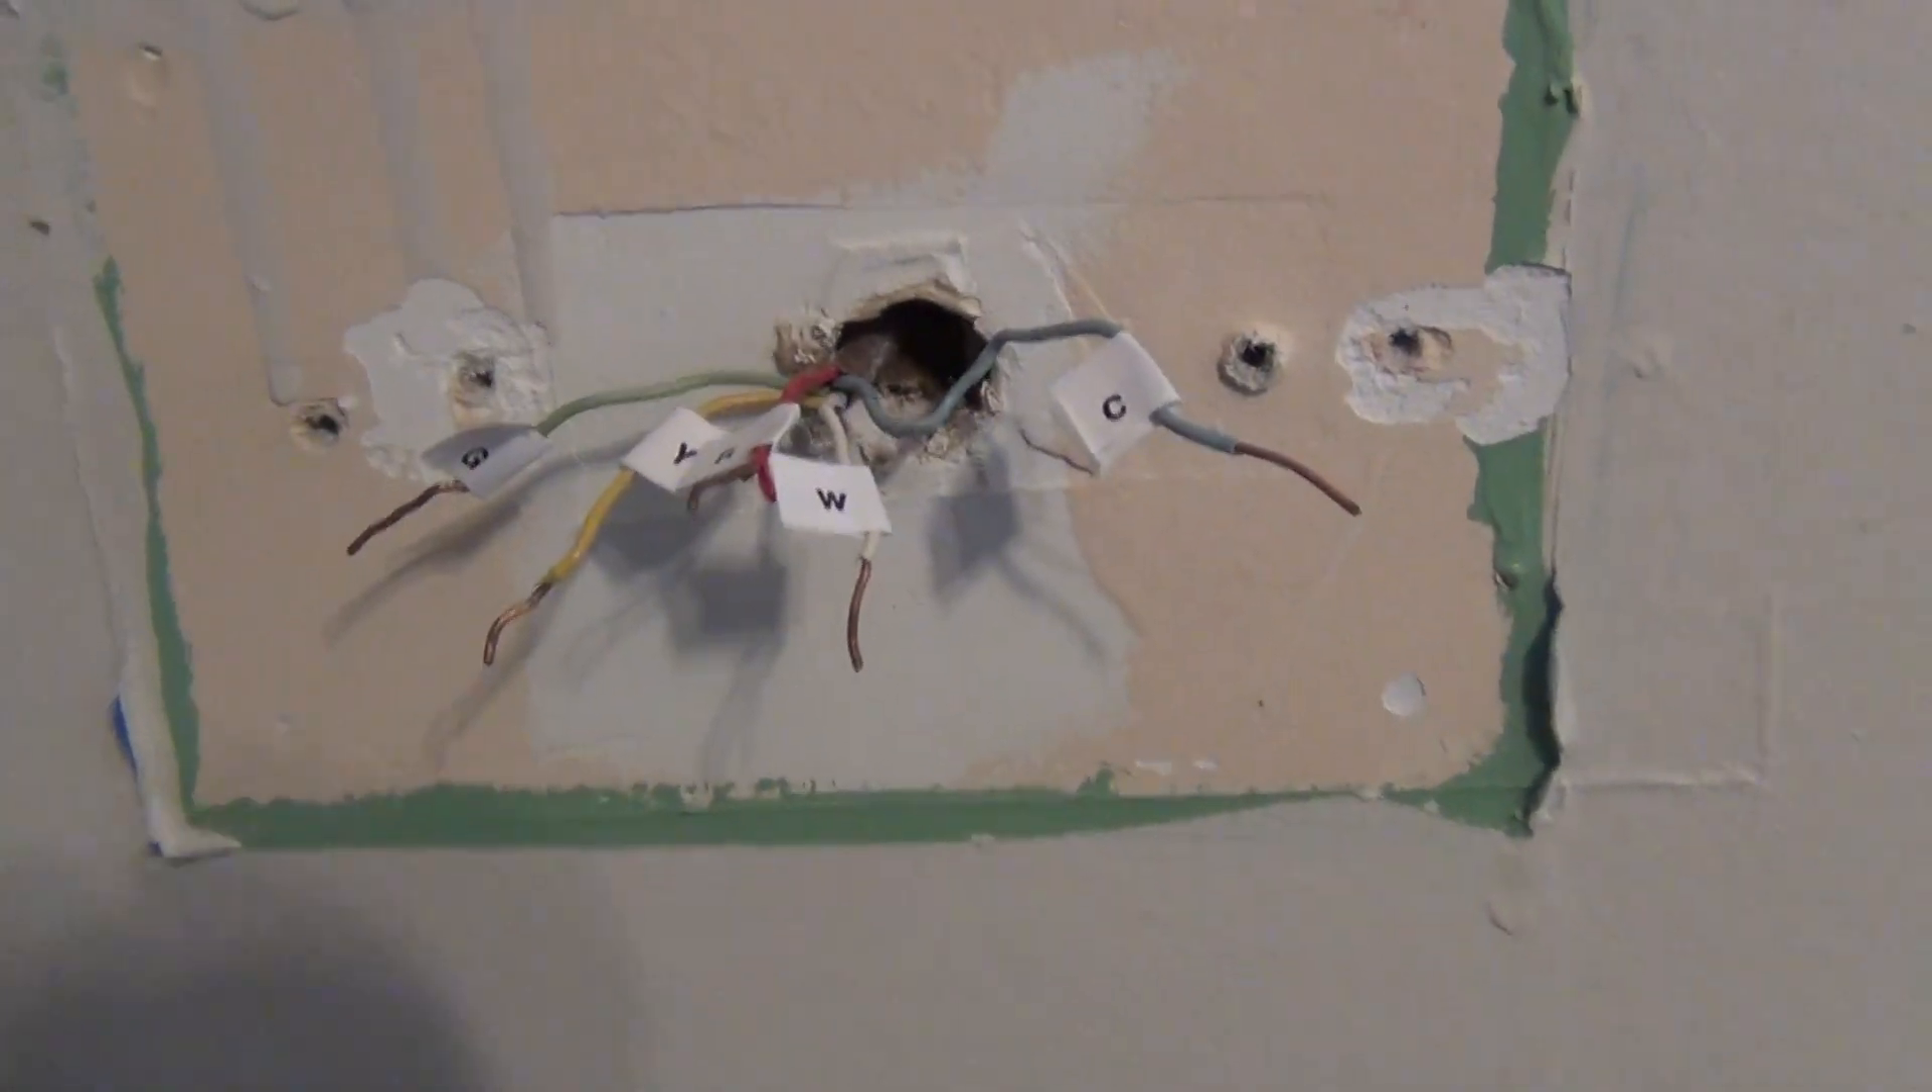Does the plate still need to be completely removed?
No.